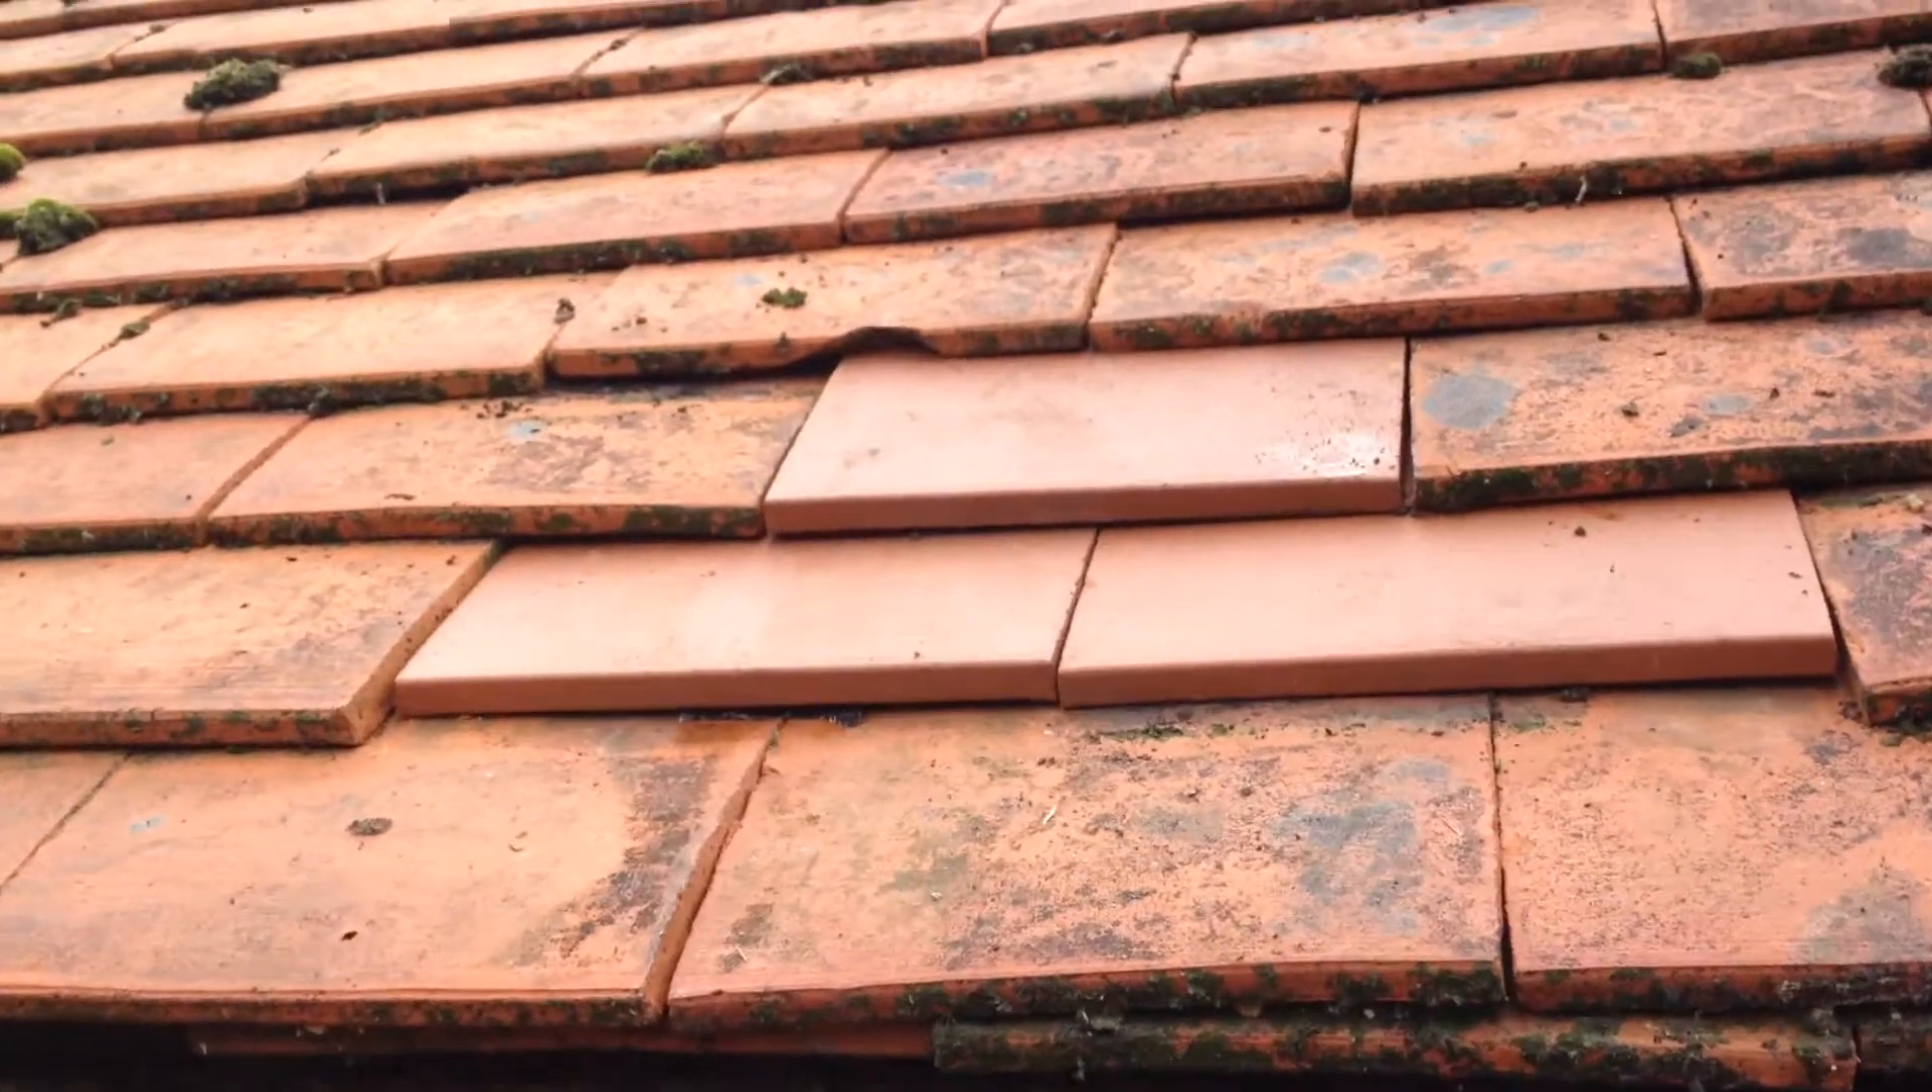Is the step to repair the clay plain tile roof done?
Yes.